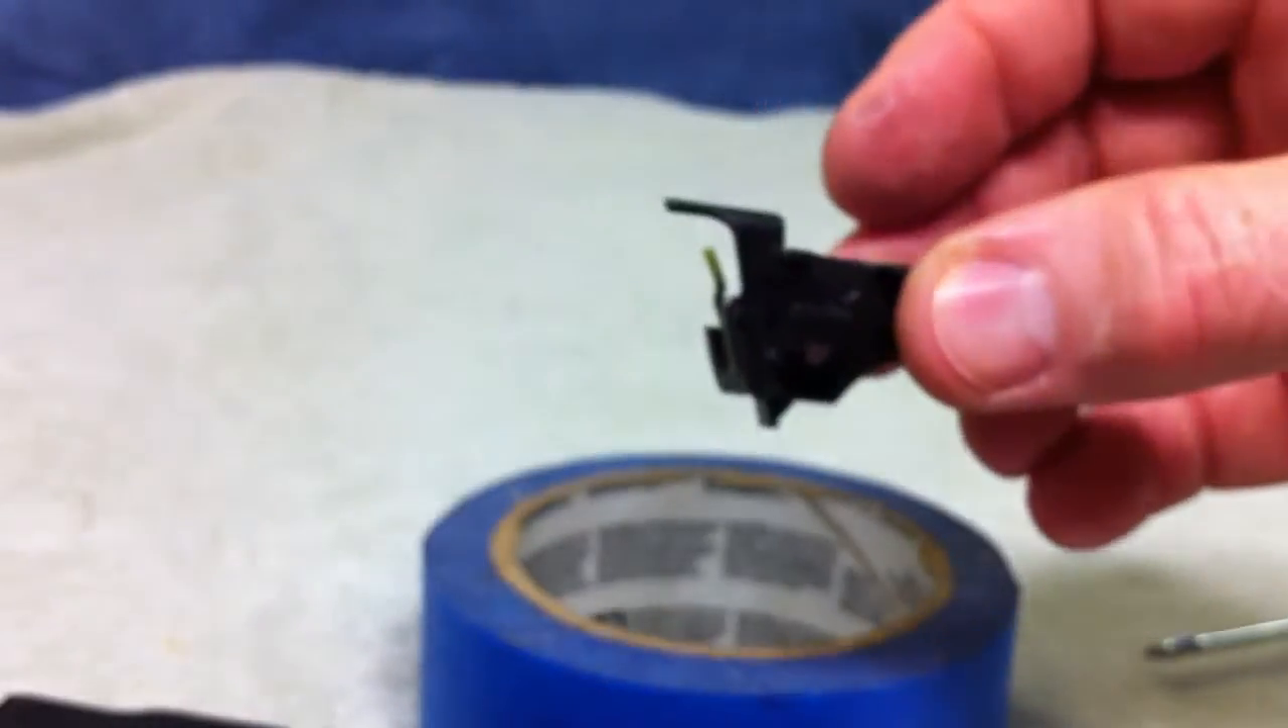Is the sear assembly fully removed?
Yes.